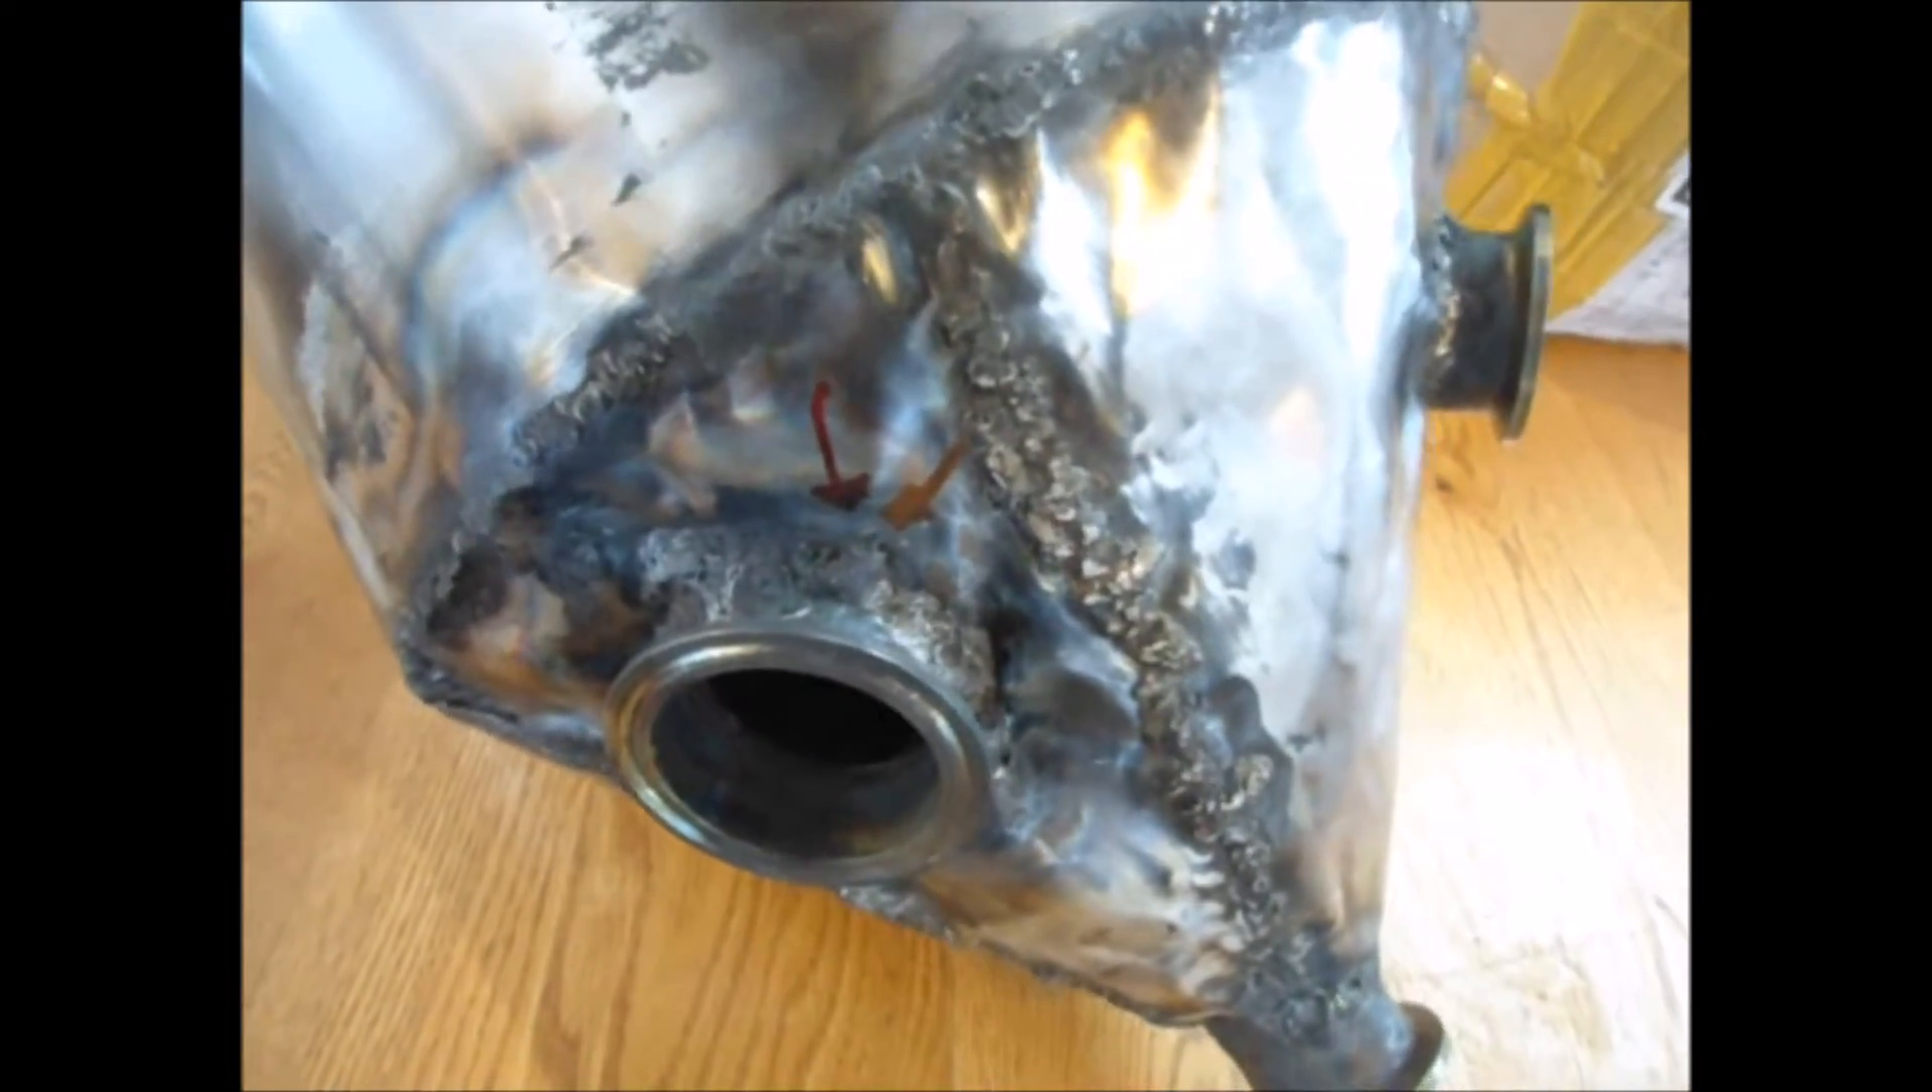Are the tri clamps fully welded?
Yes.